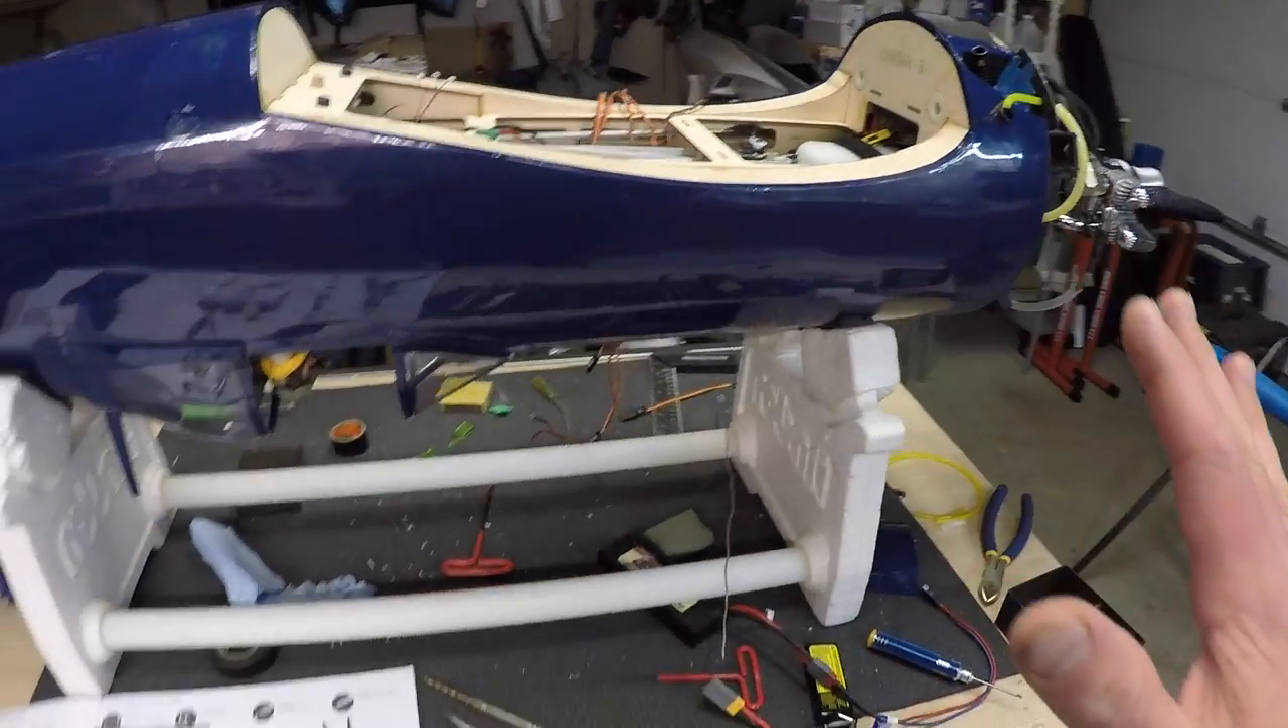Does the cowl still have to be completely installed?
Yes.